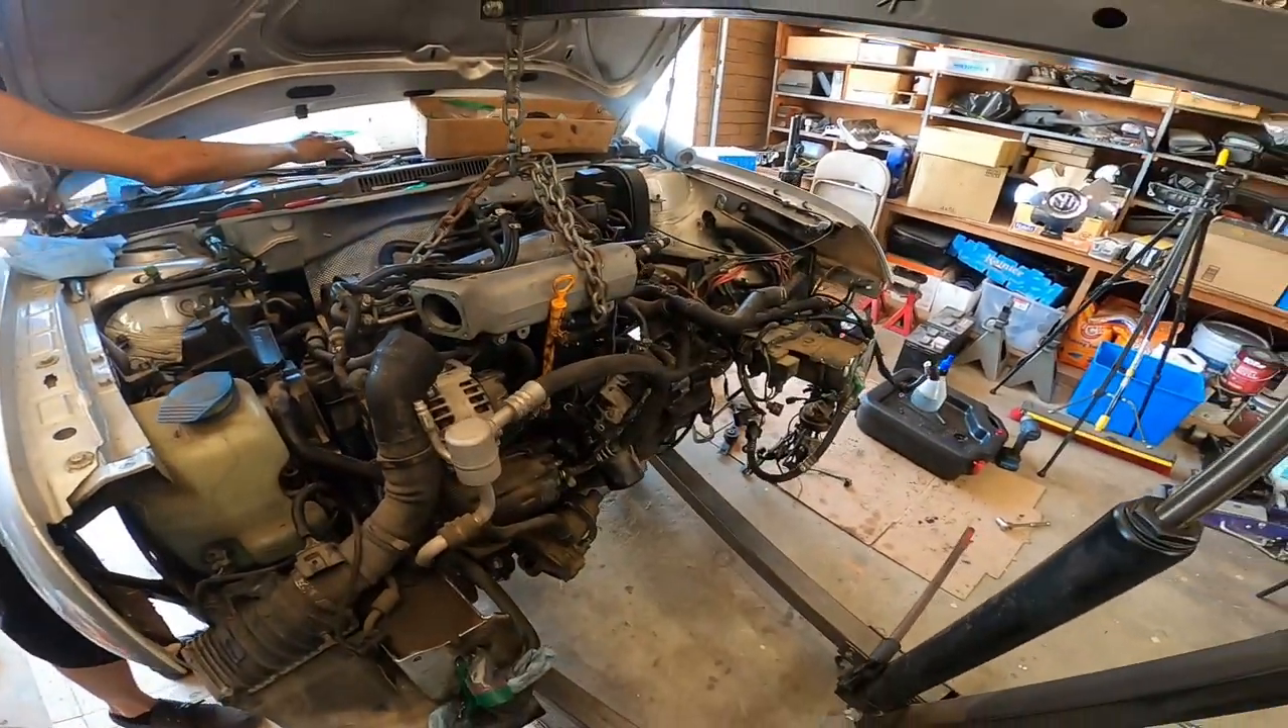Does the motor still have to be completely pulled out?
Yes.